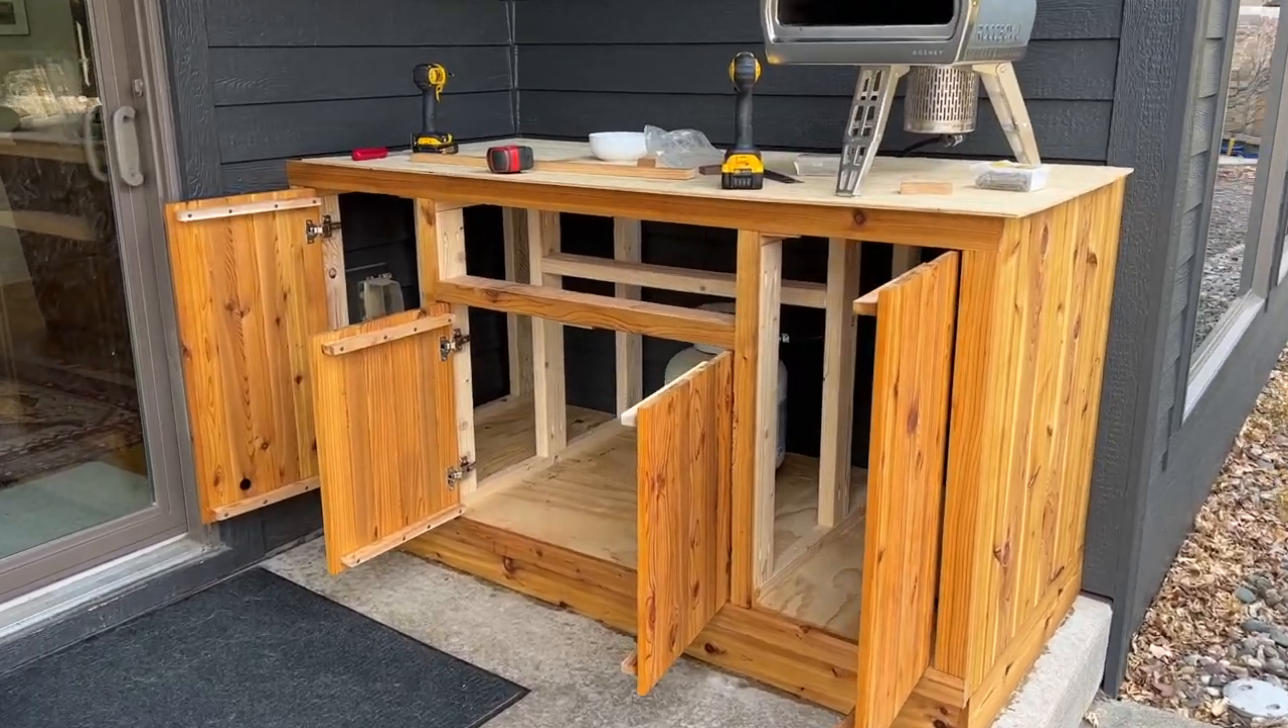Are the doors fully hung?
Yes.